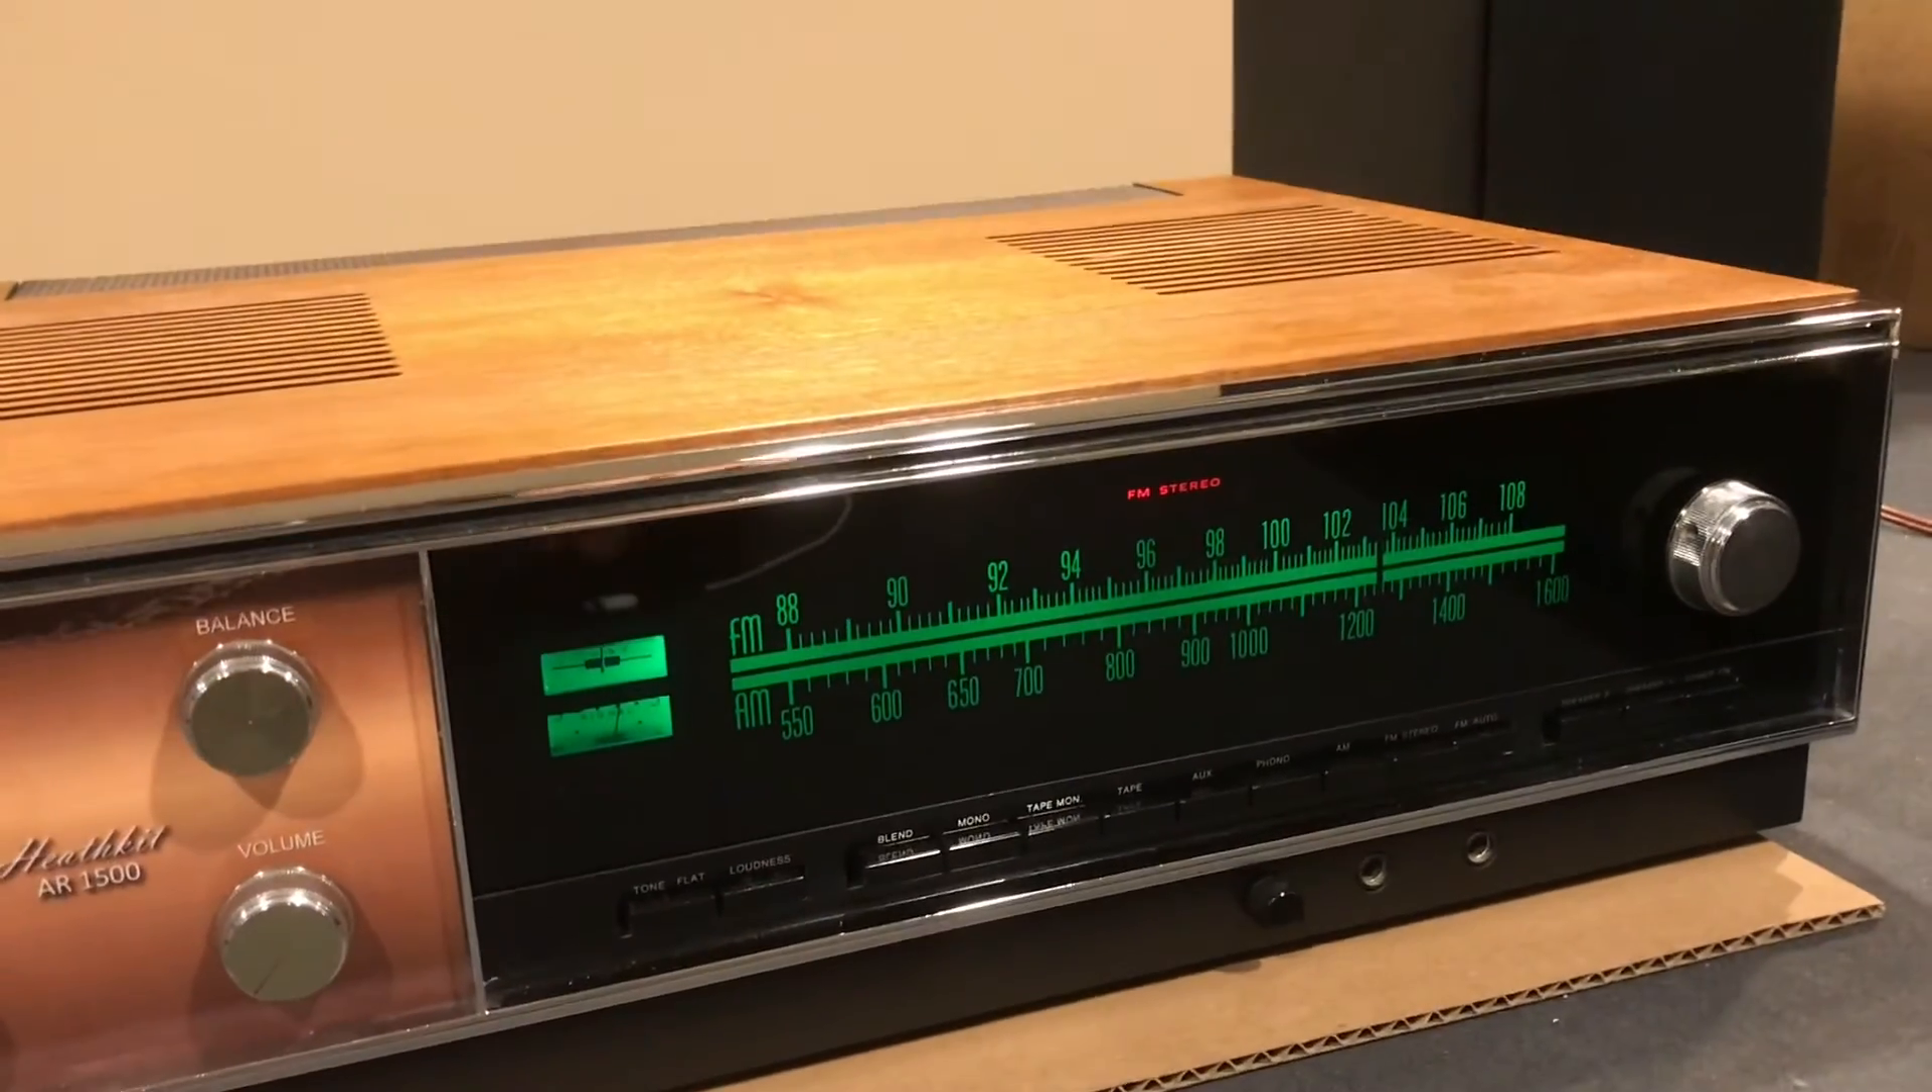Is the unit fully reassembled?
Yes.